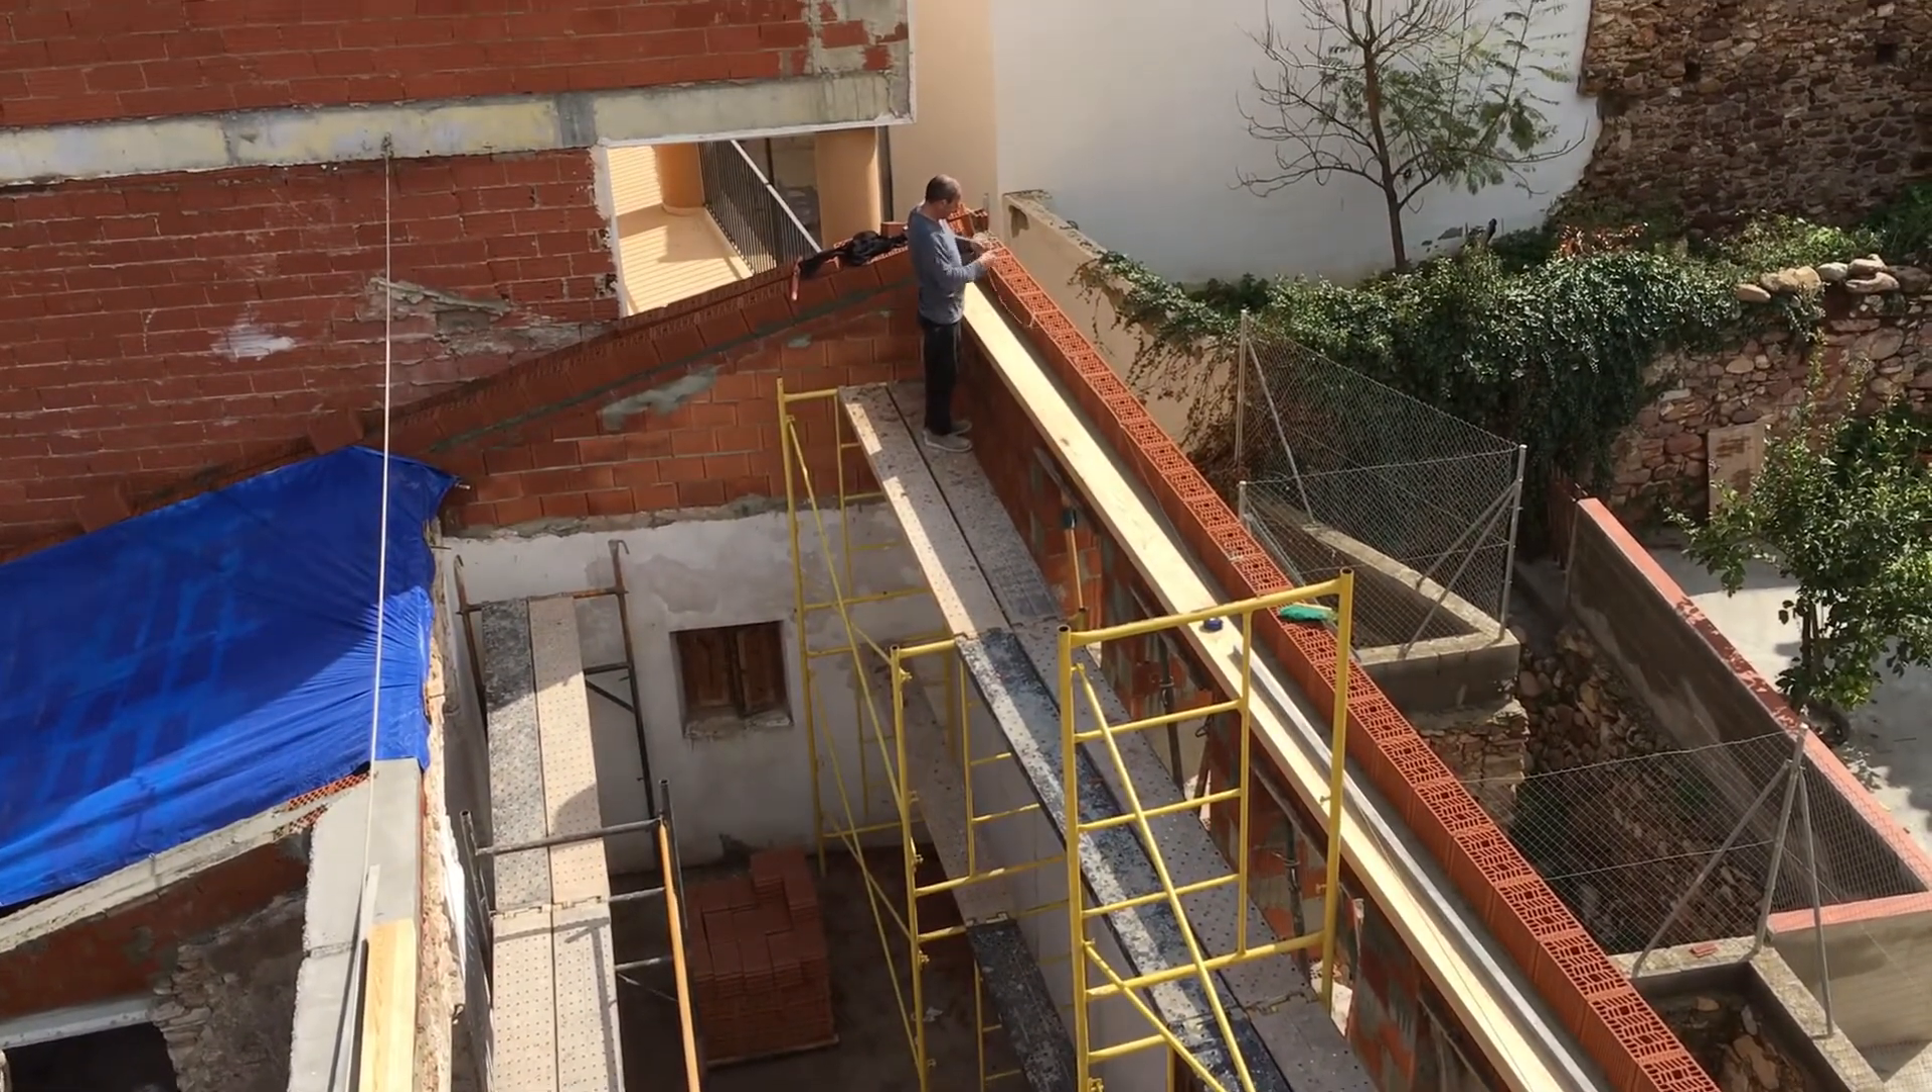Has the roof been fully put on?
No.